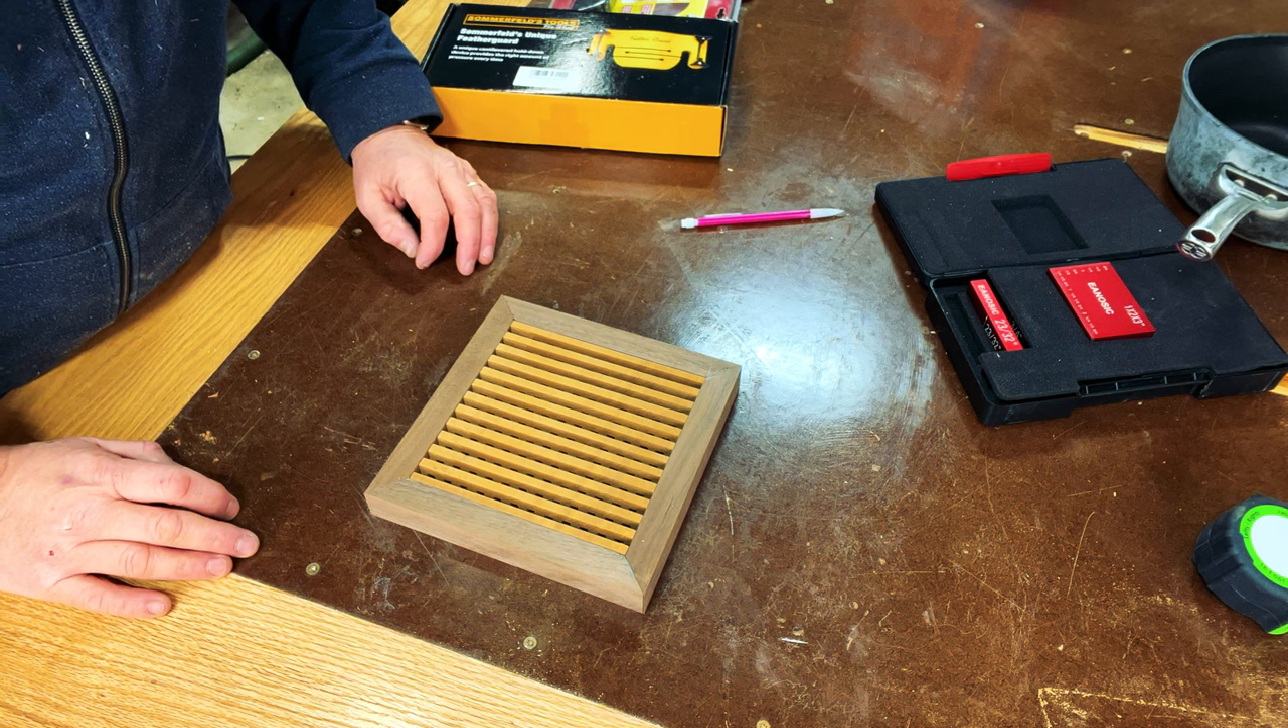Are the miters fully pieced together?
Yes.